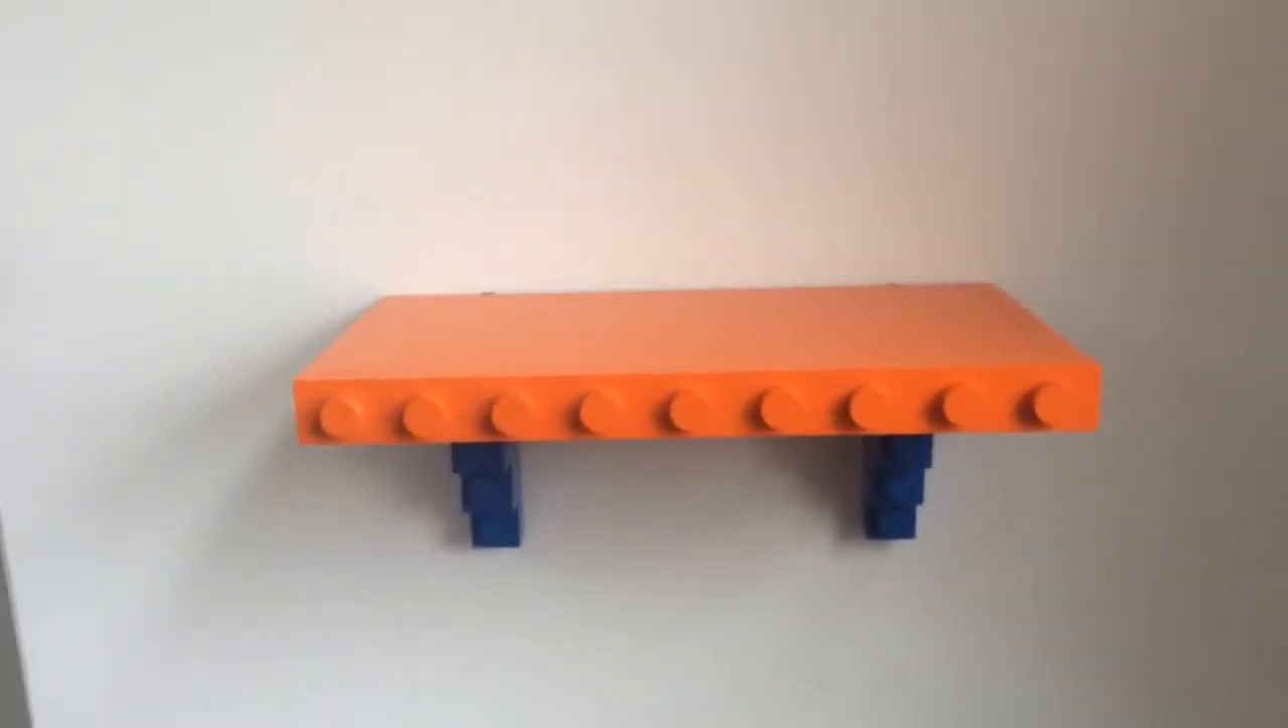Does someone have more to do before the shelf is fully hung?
No.